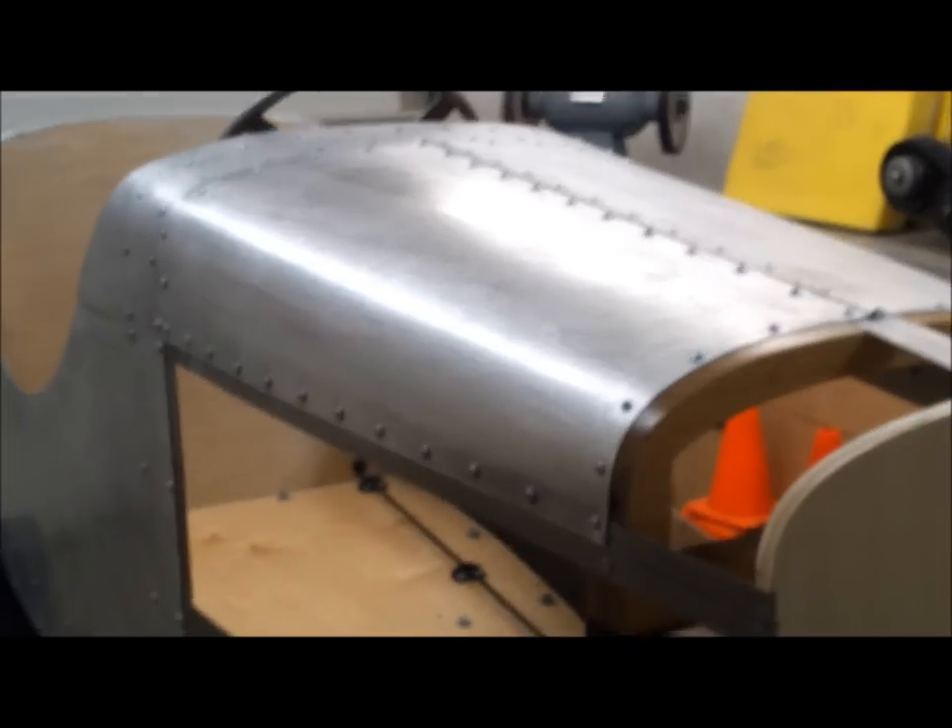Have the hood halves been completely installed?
Yes.